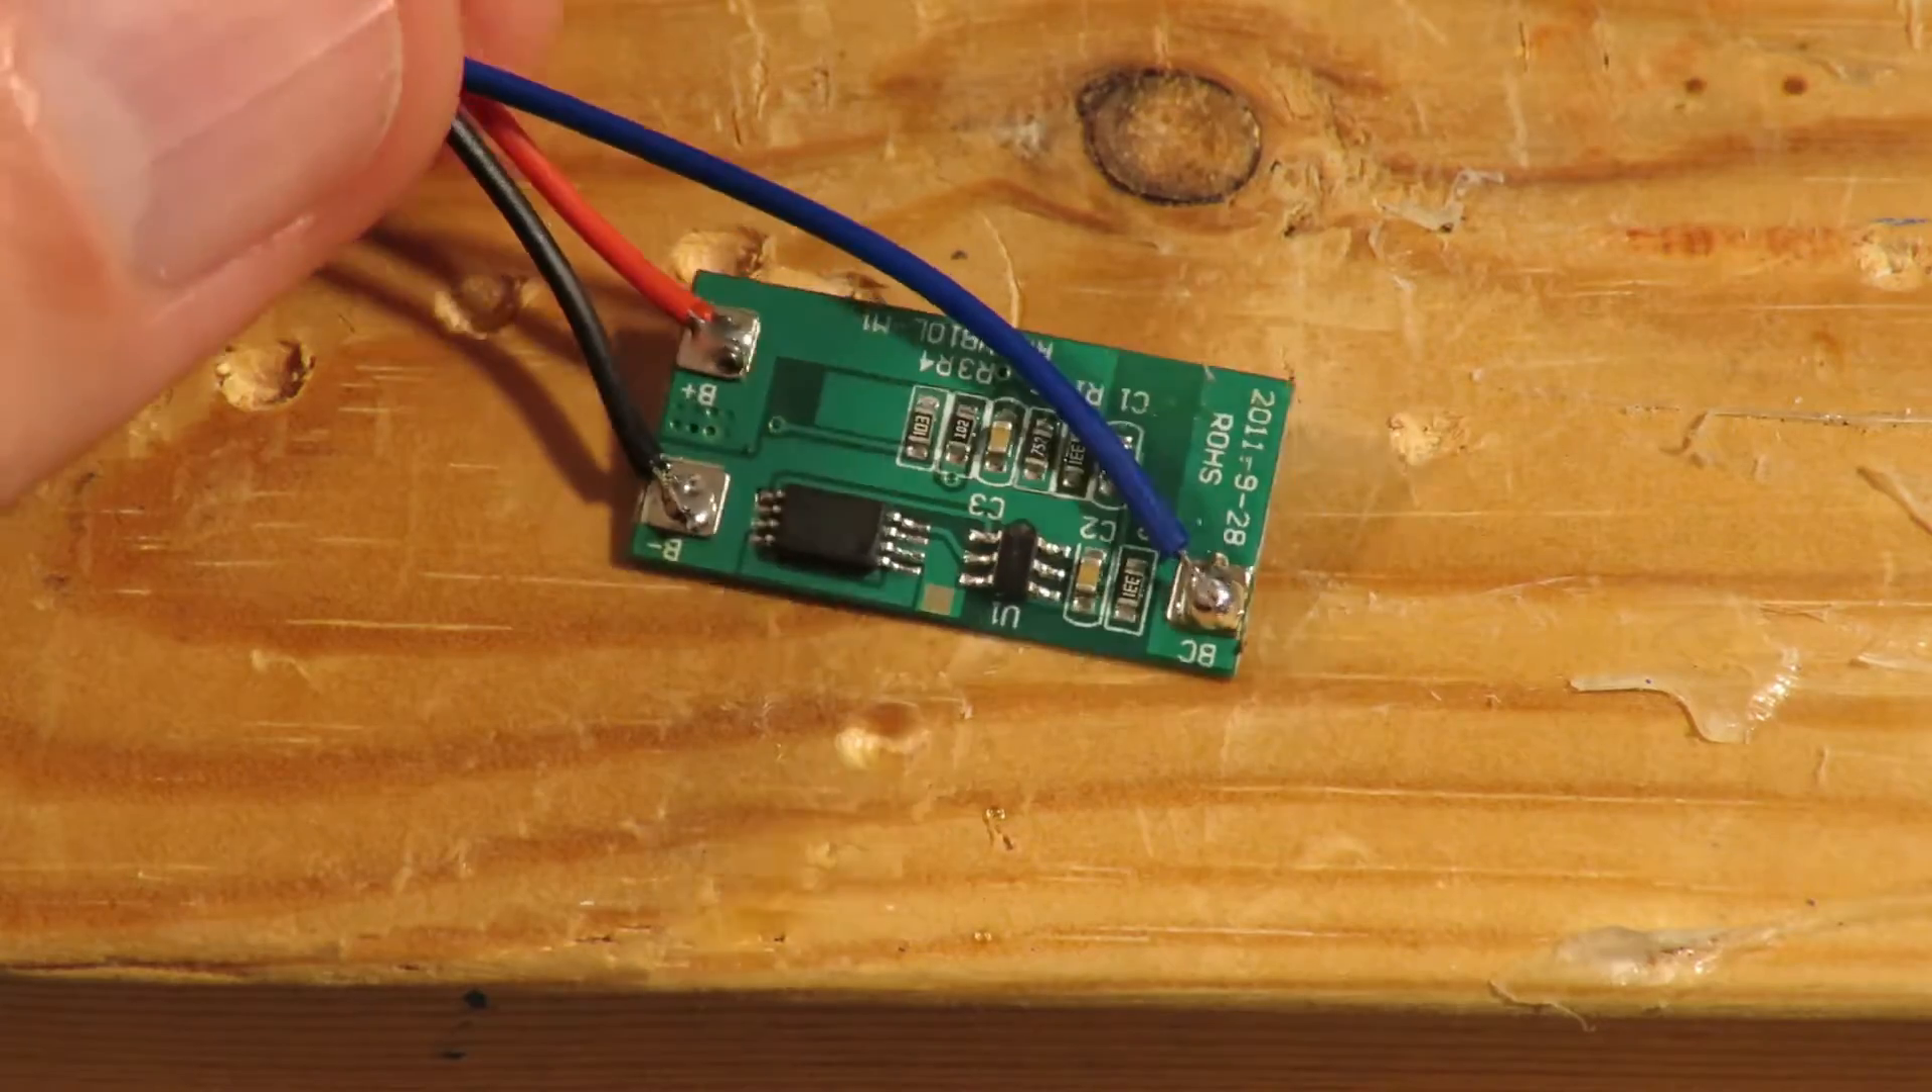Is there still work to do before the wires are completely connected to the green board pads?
No.